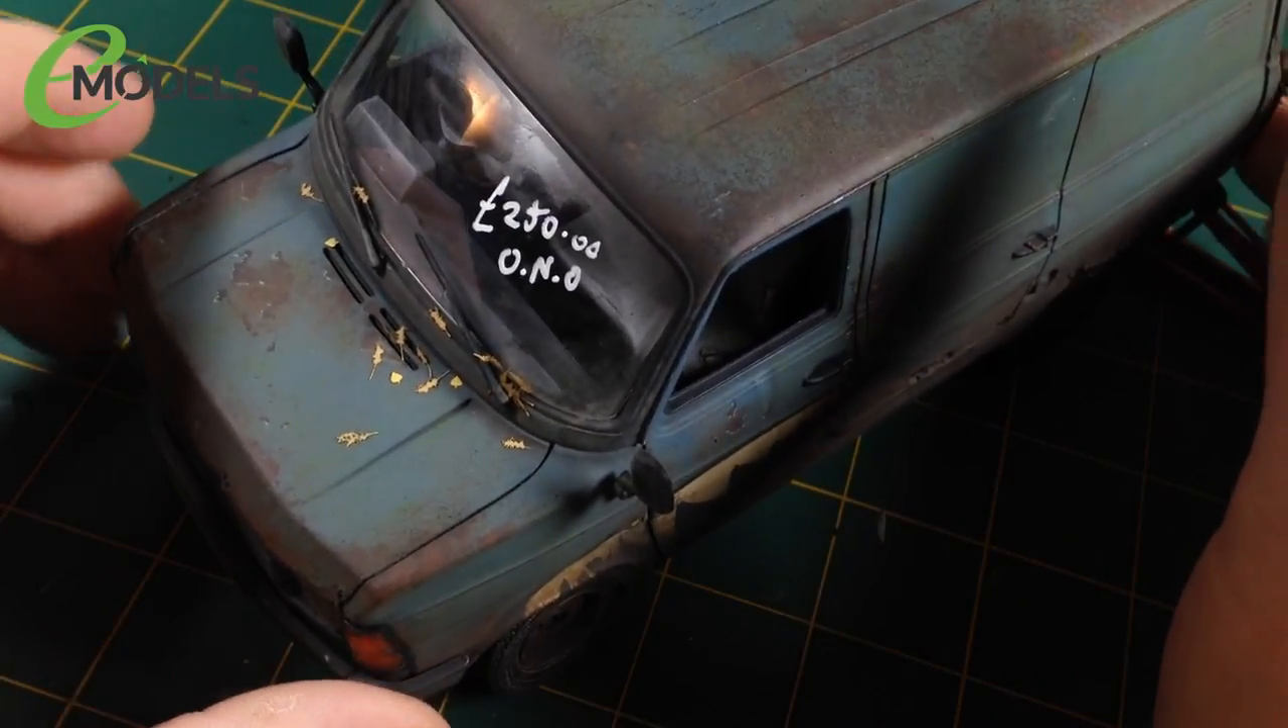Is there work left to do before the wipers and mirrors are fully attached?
No.